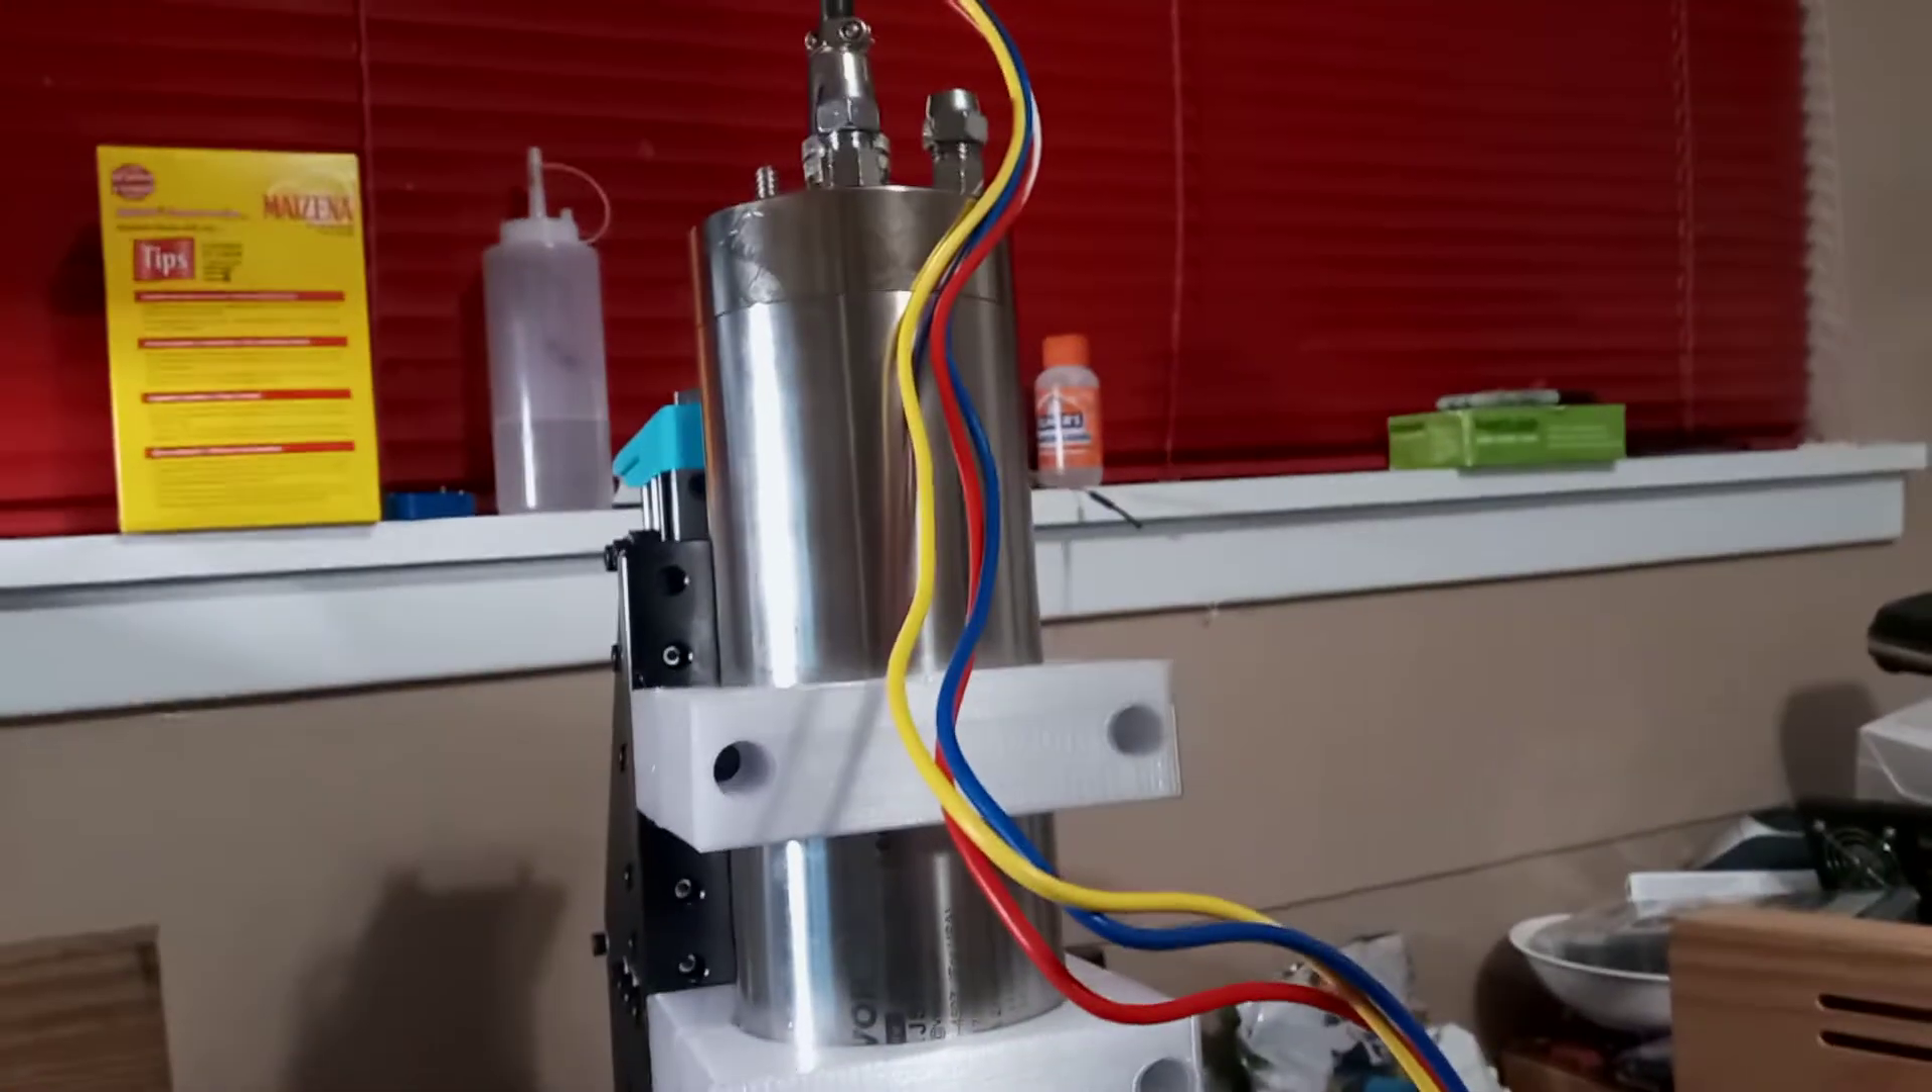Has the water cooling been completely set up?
No.